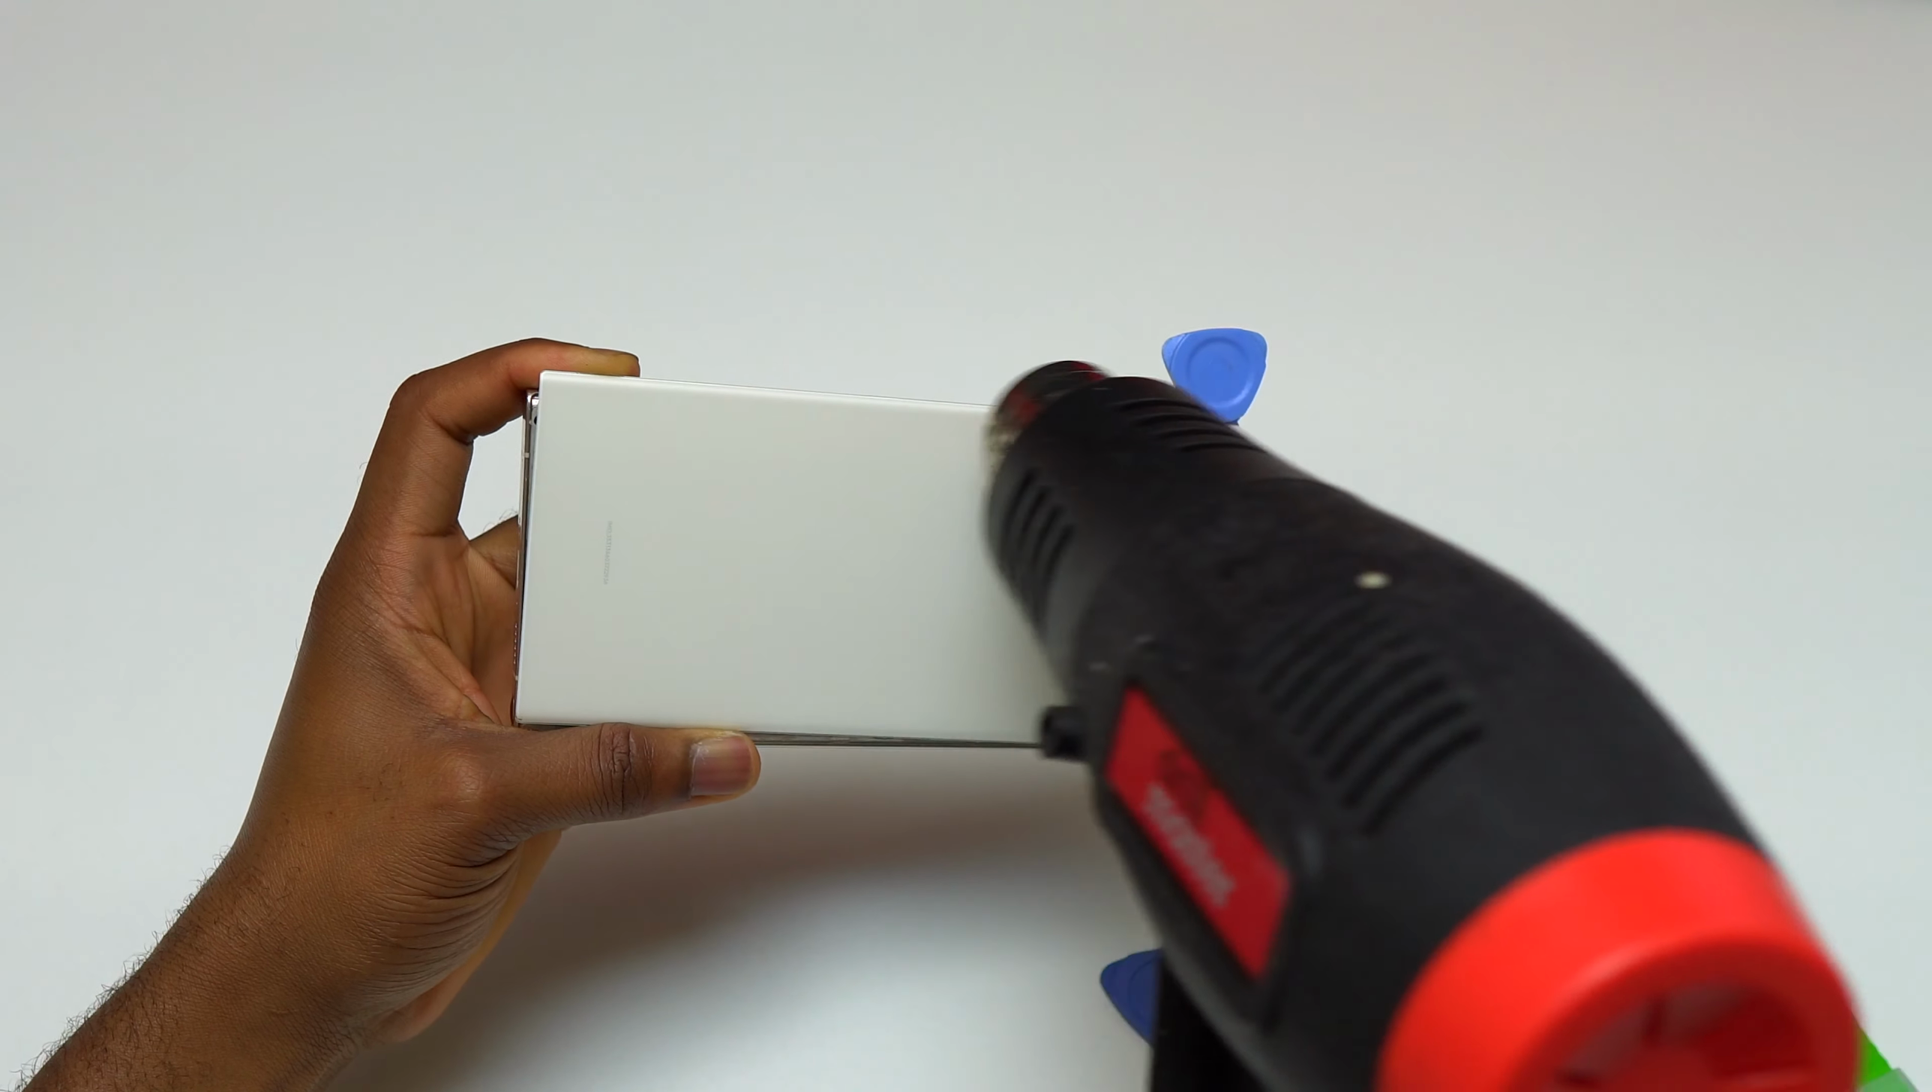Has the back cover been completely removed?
No.